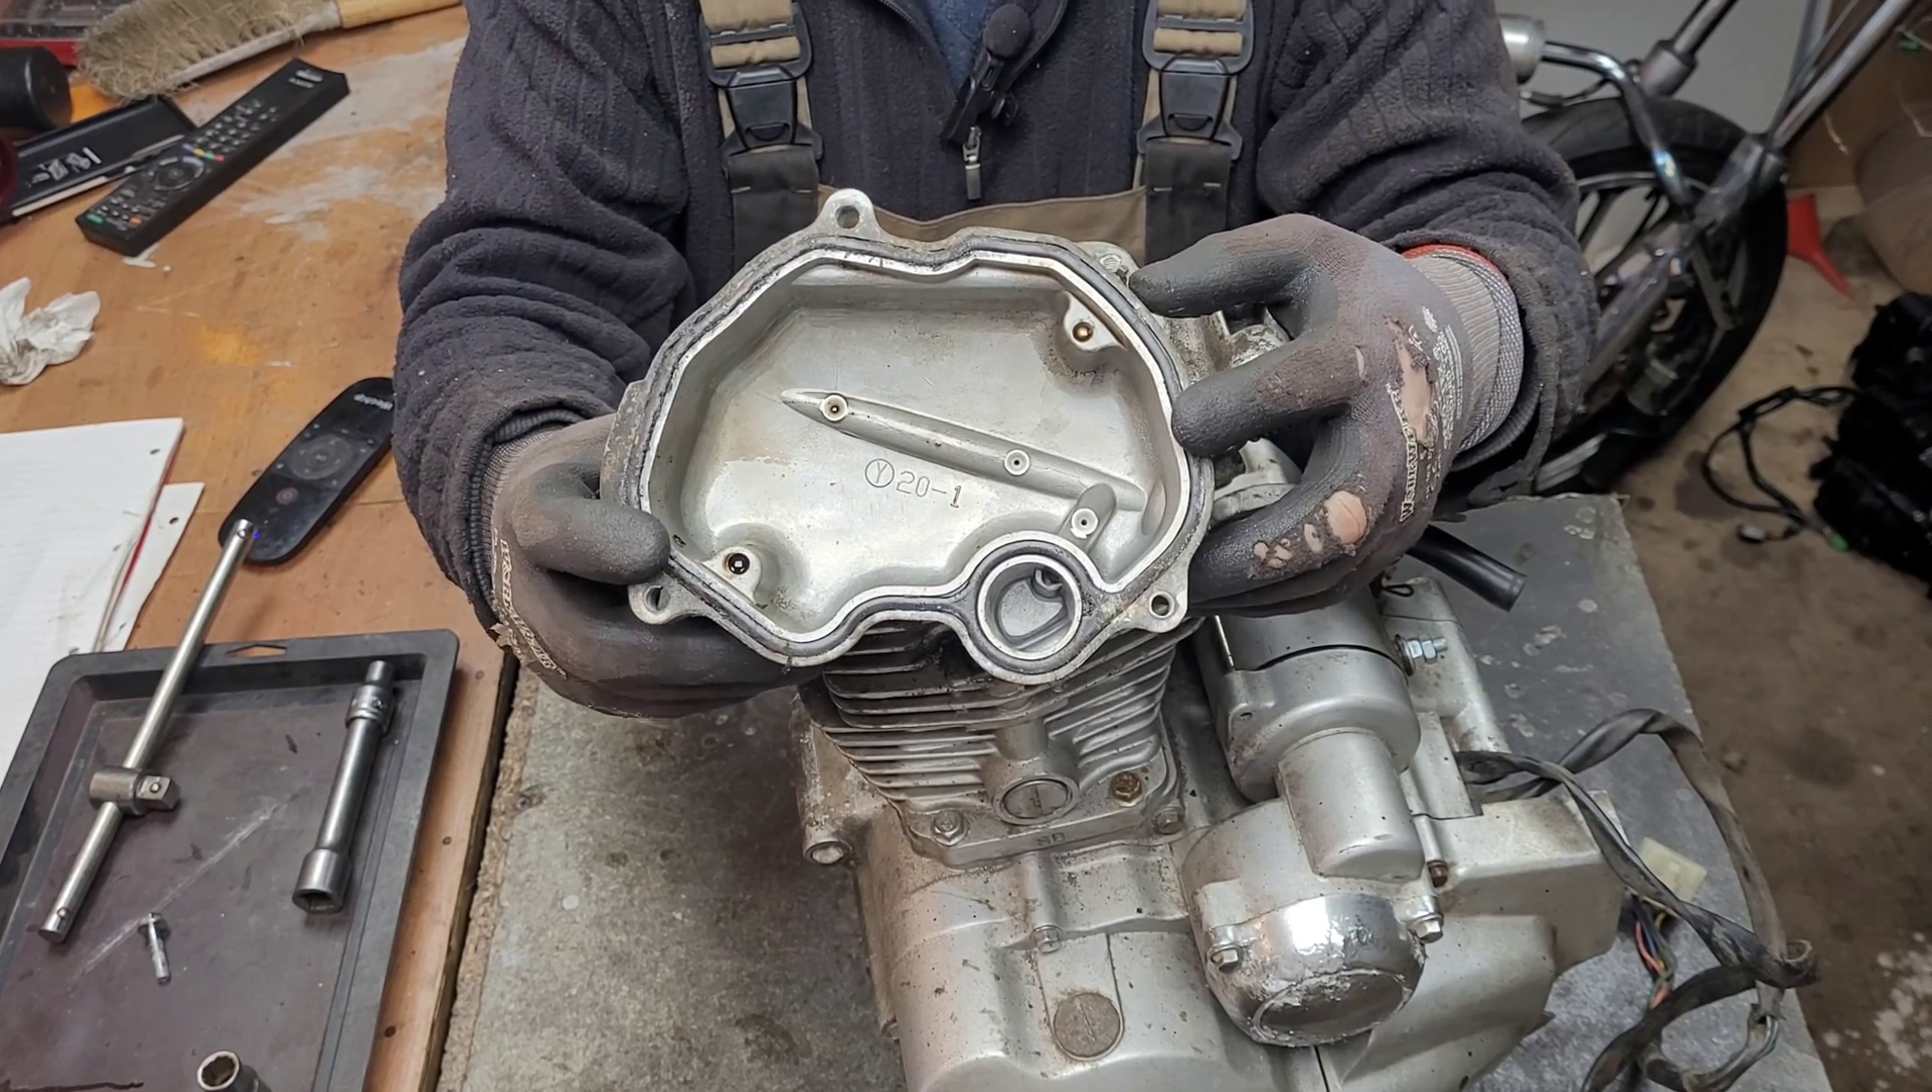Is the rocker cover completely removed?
Yes.